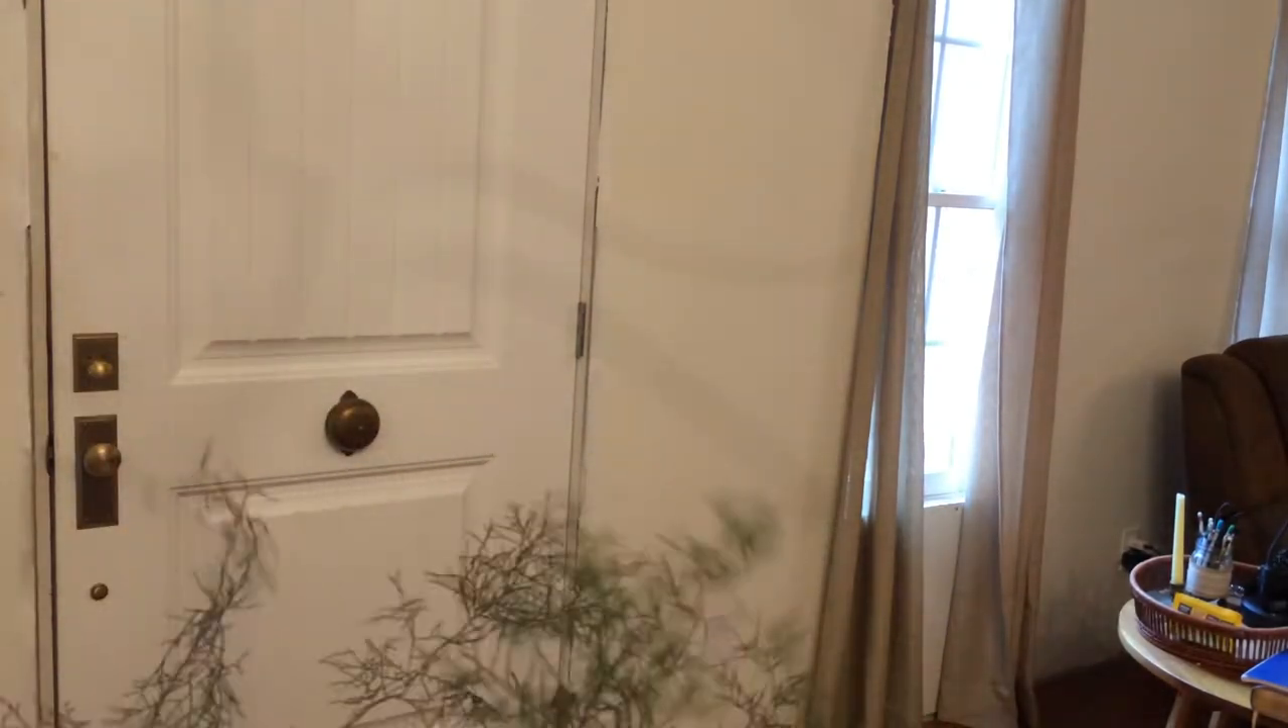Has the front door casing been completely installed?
No.